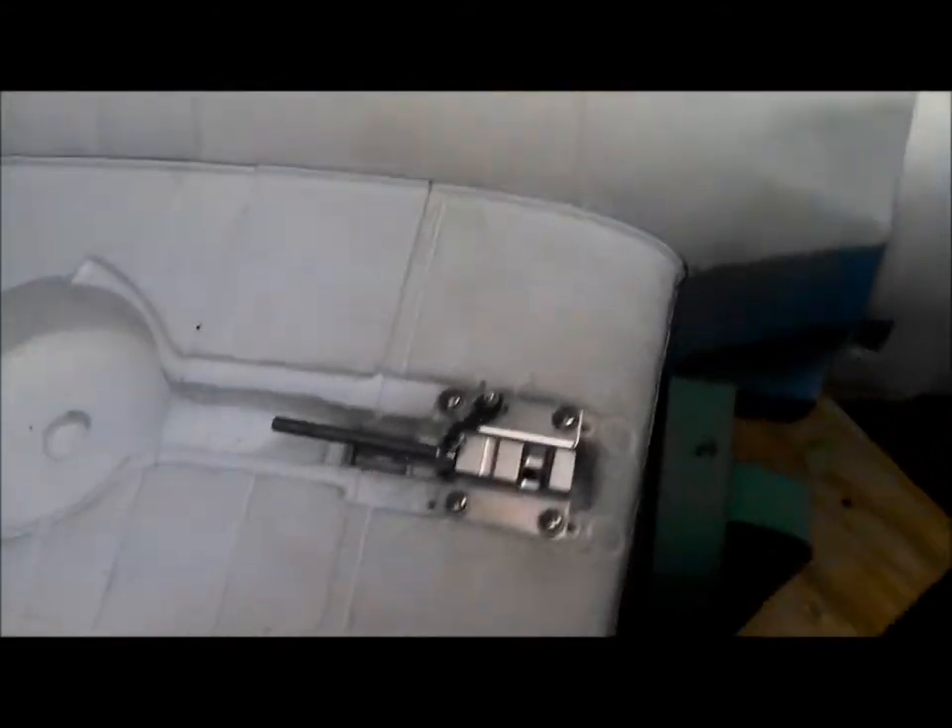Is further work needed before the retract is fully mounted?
No.